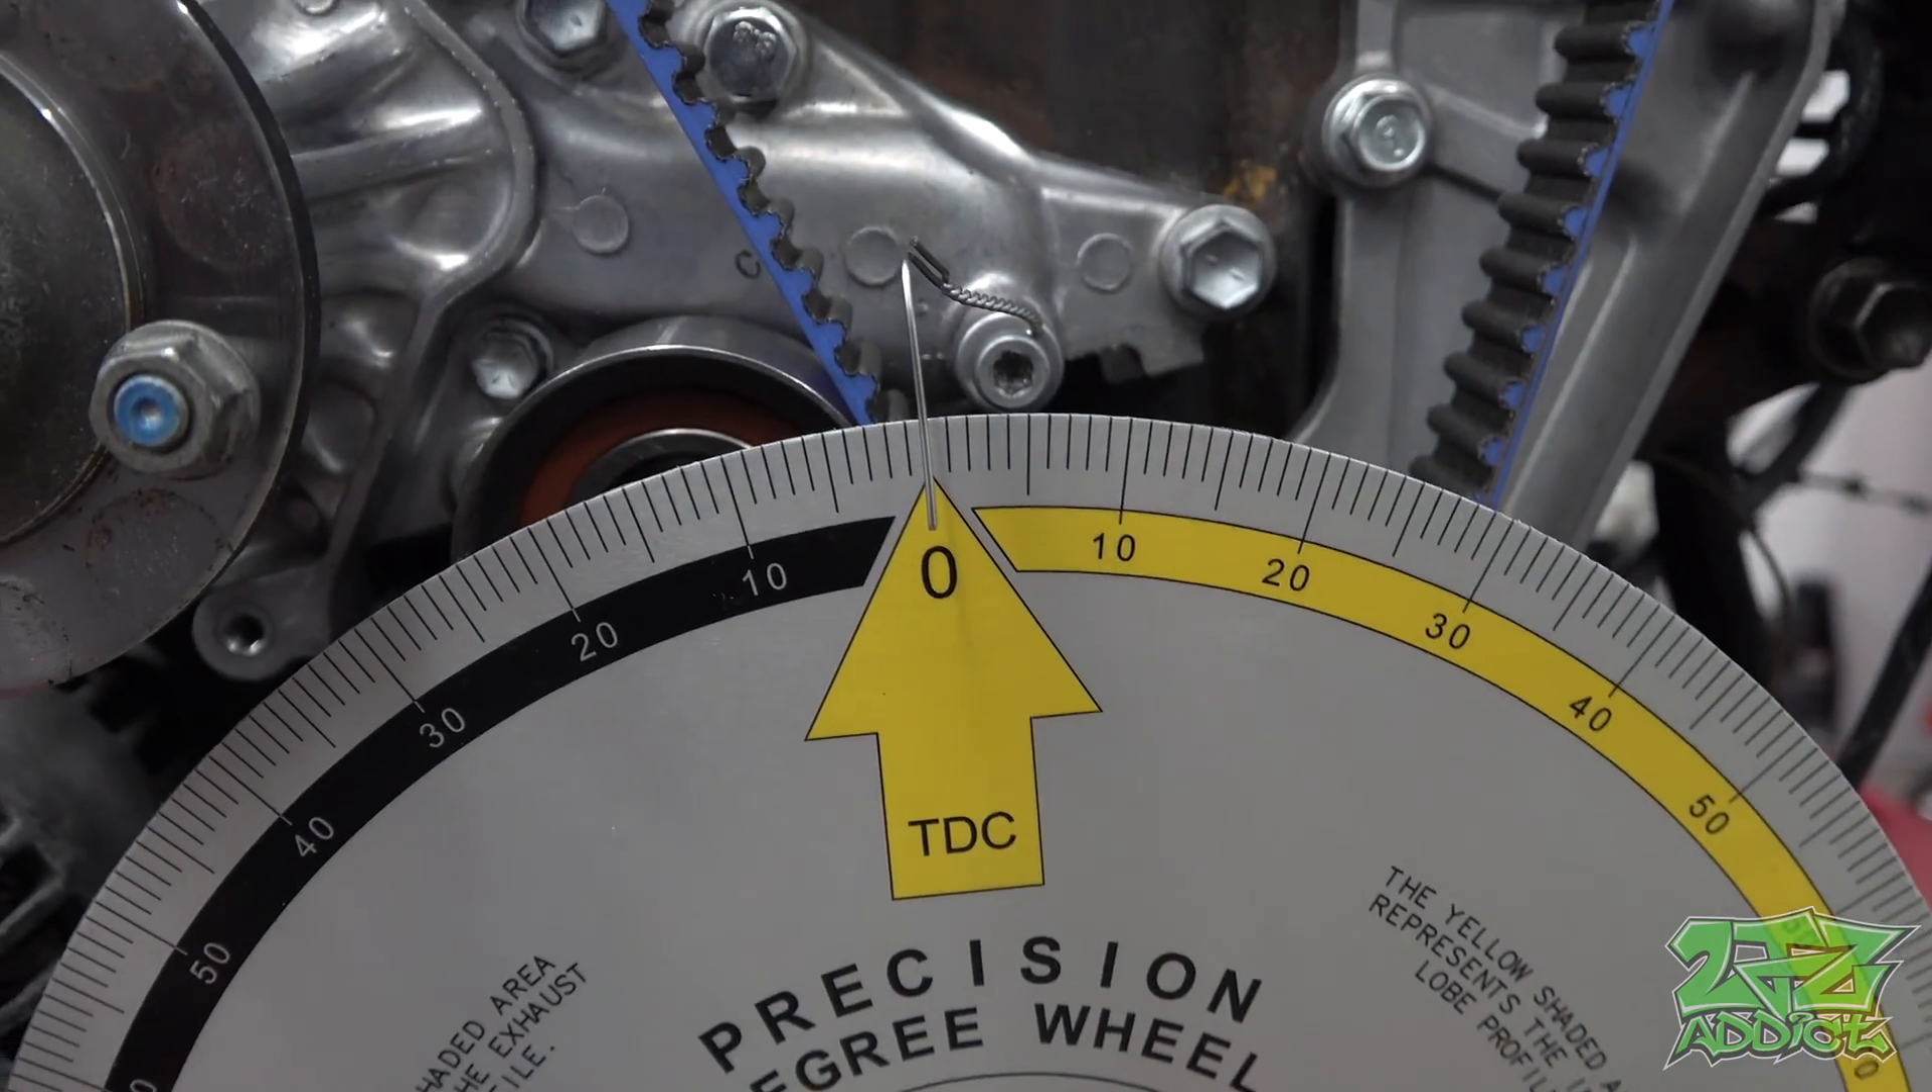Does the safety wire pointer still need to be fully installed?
No.